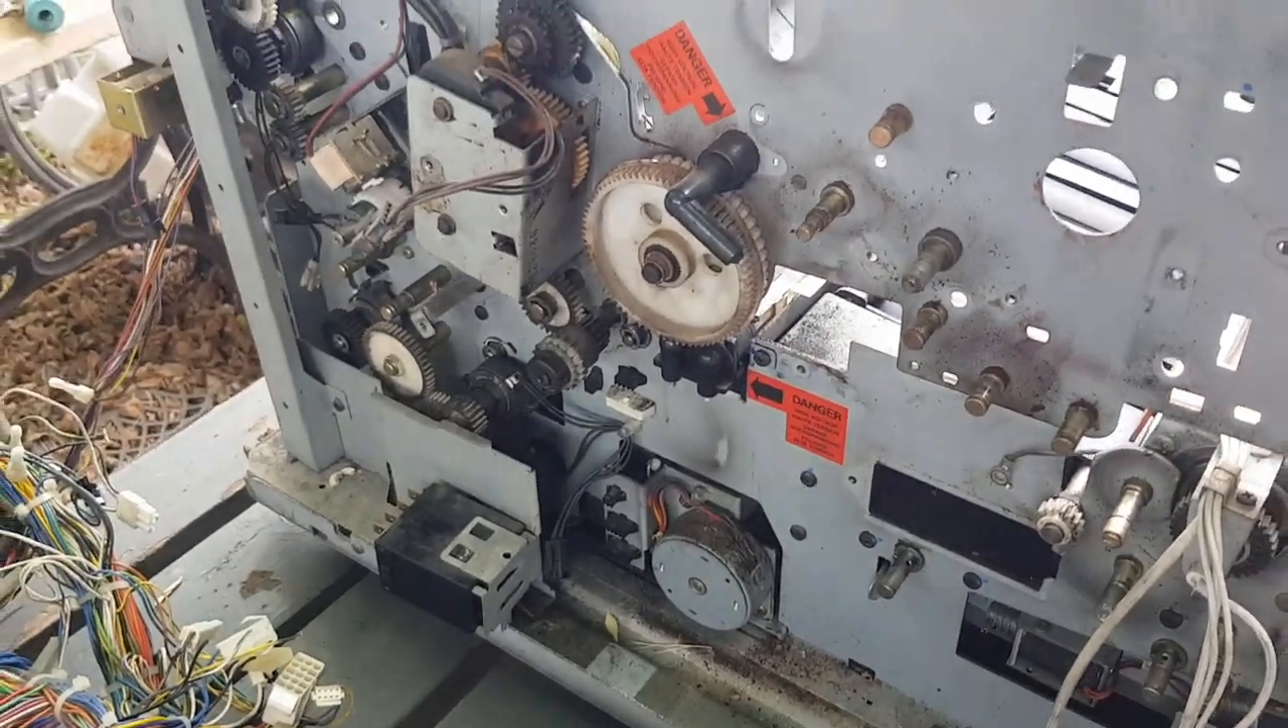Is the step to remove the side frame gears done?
No.